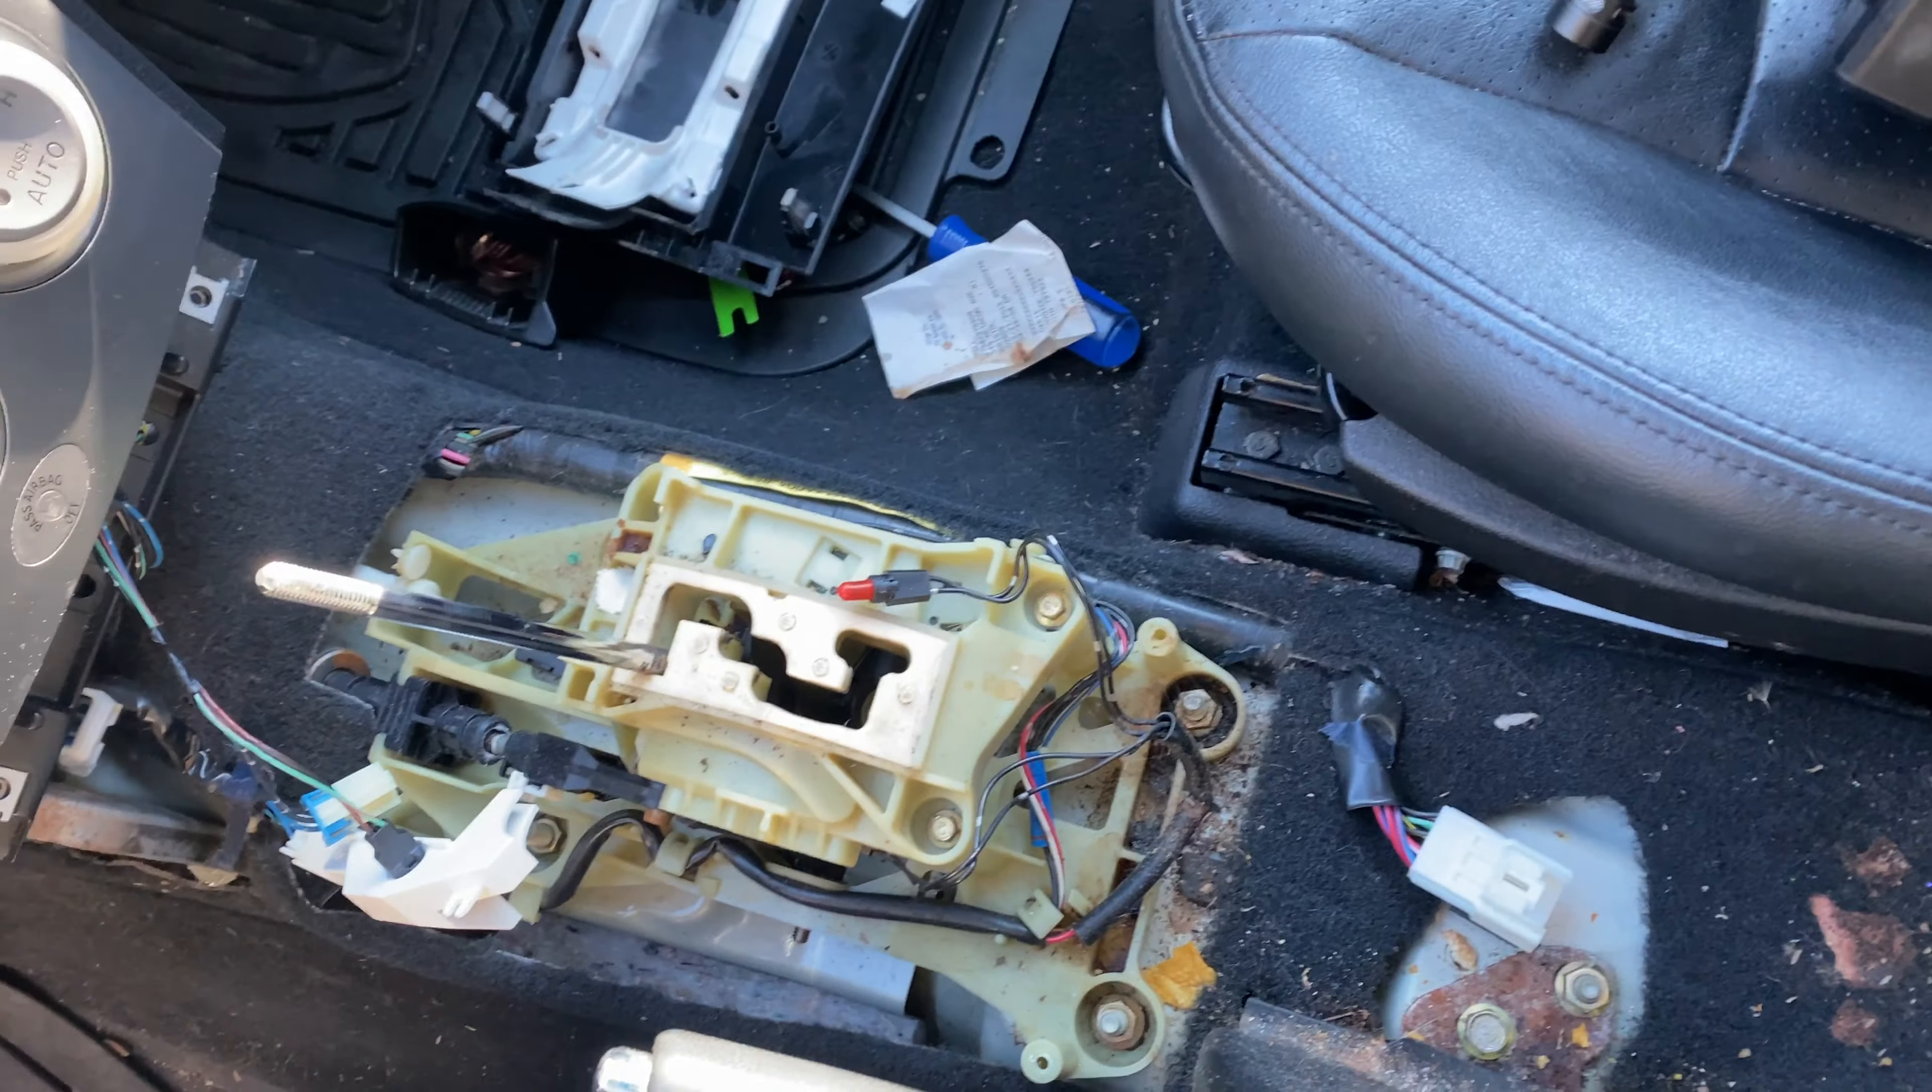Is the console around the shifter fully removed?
Yes.